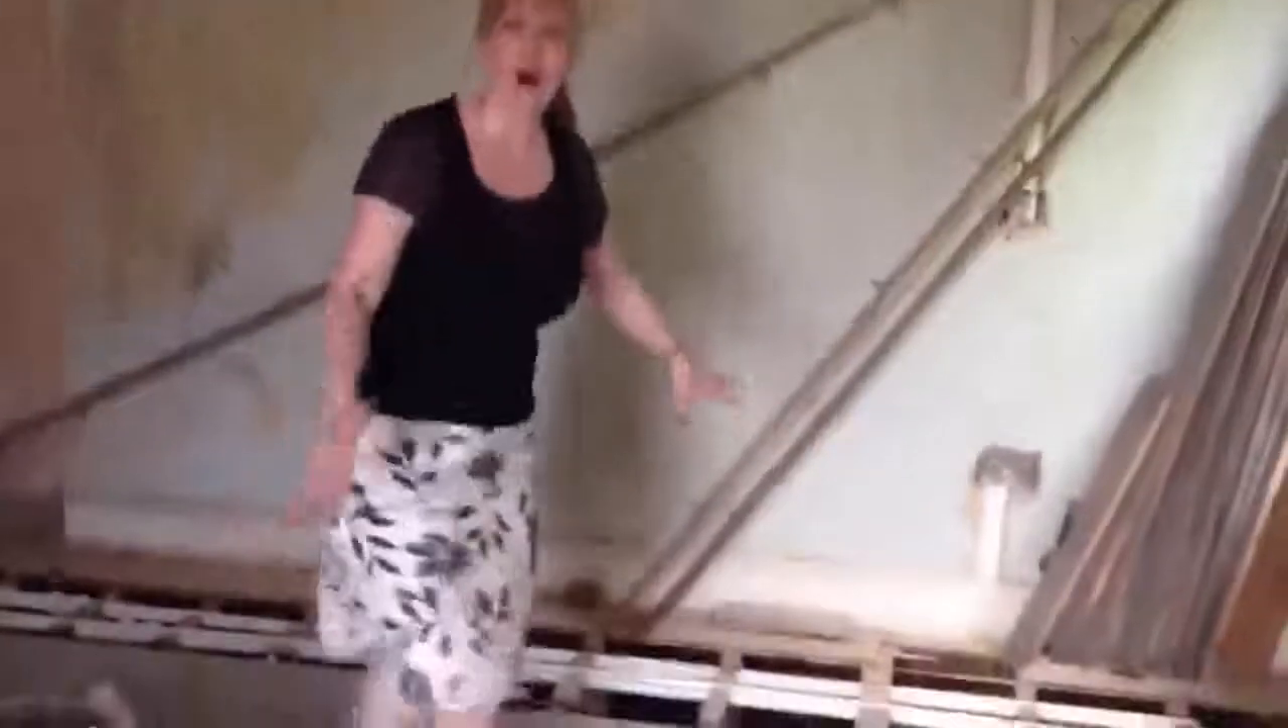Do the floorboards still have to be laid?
Yes.